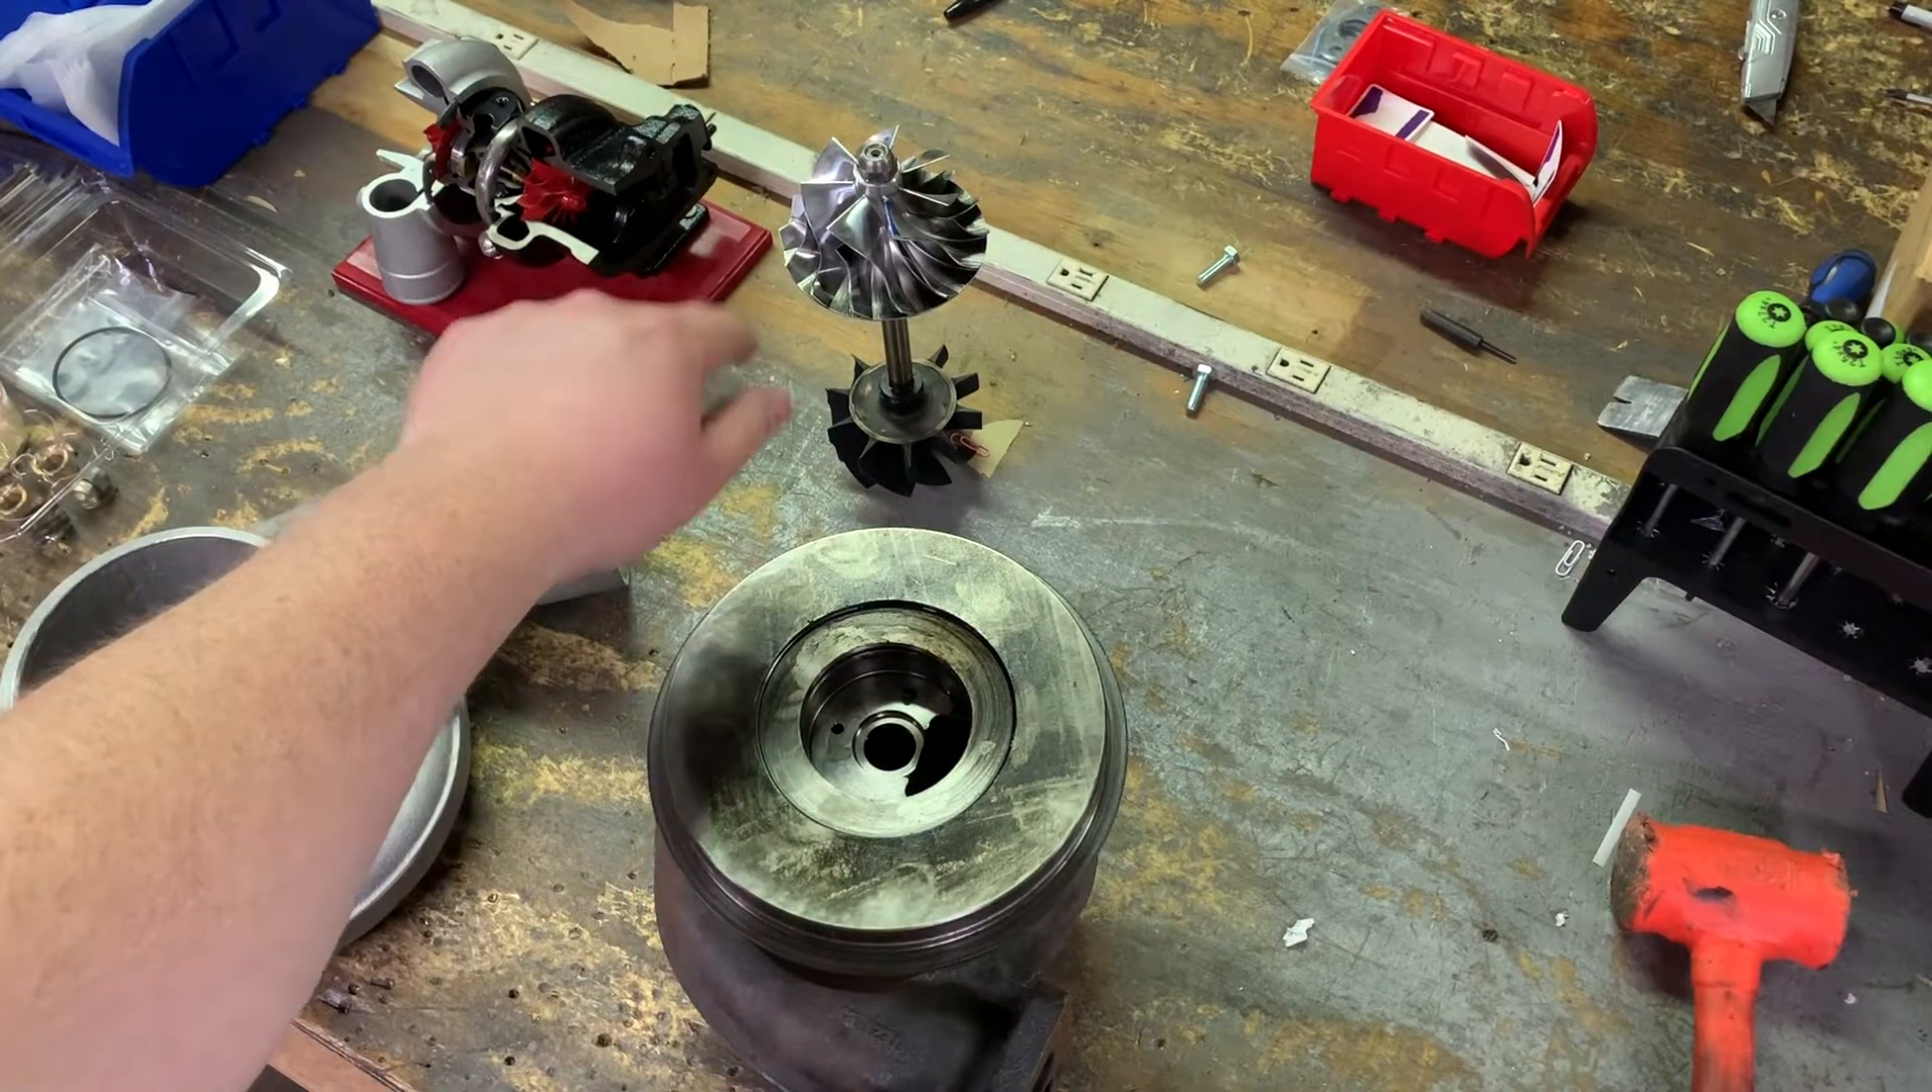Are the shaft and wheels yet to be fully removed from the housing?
No.